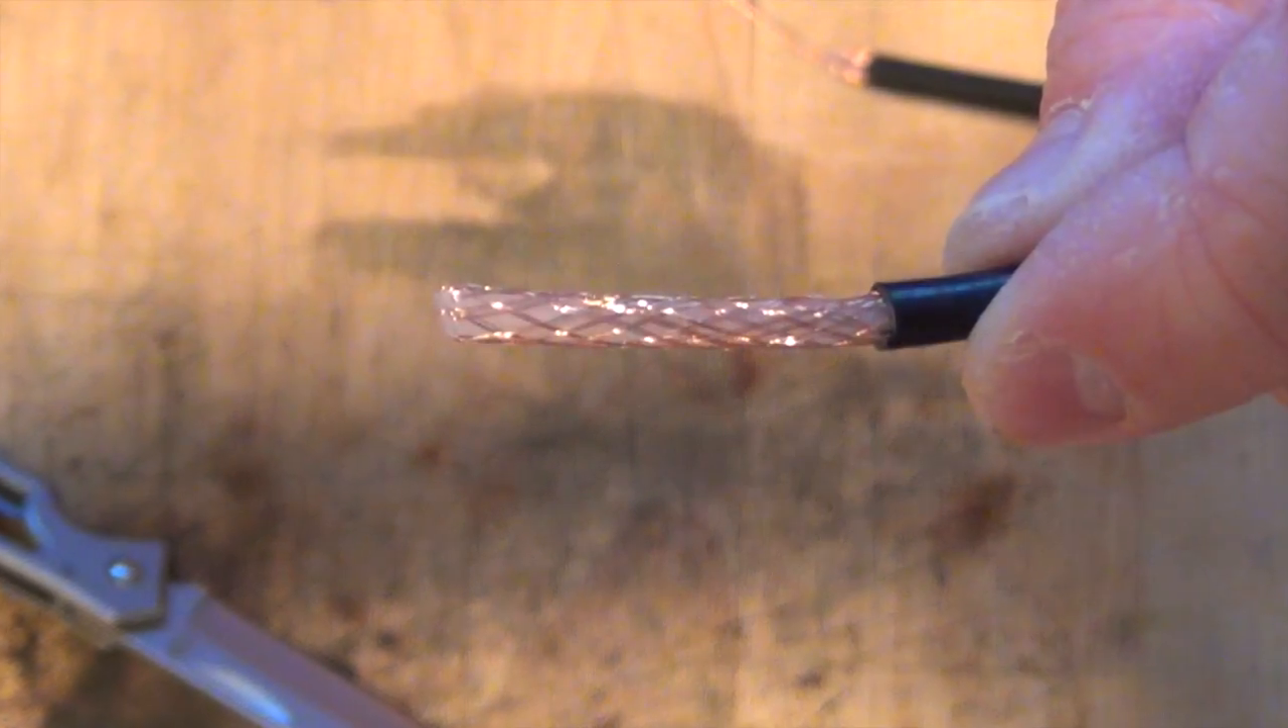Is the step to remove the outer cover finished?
Yes.